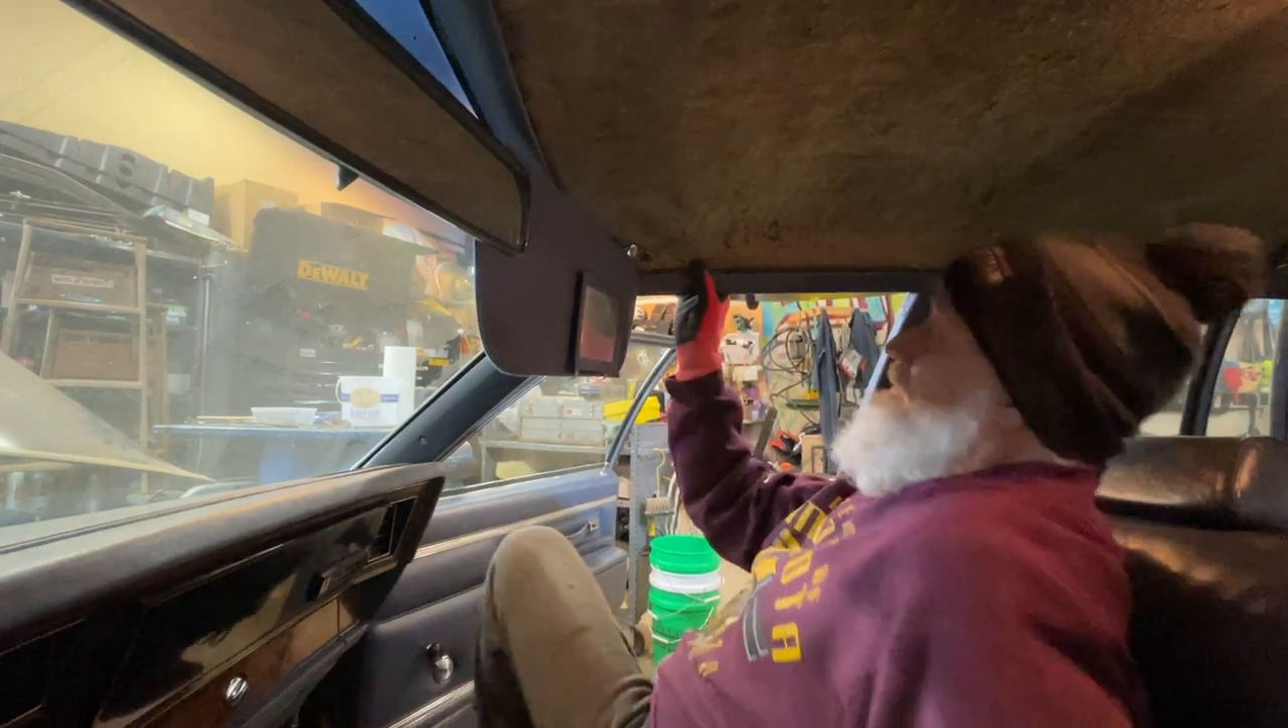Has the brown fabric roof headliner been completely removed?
No.